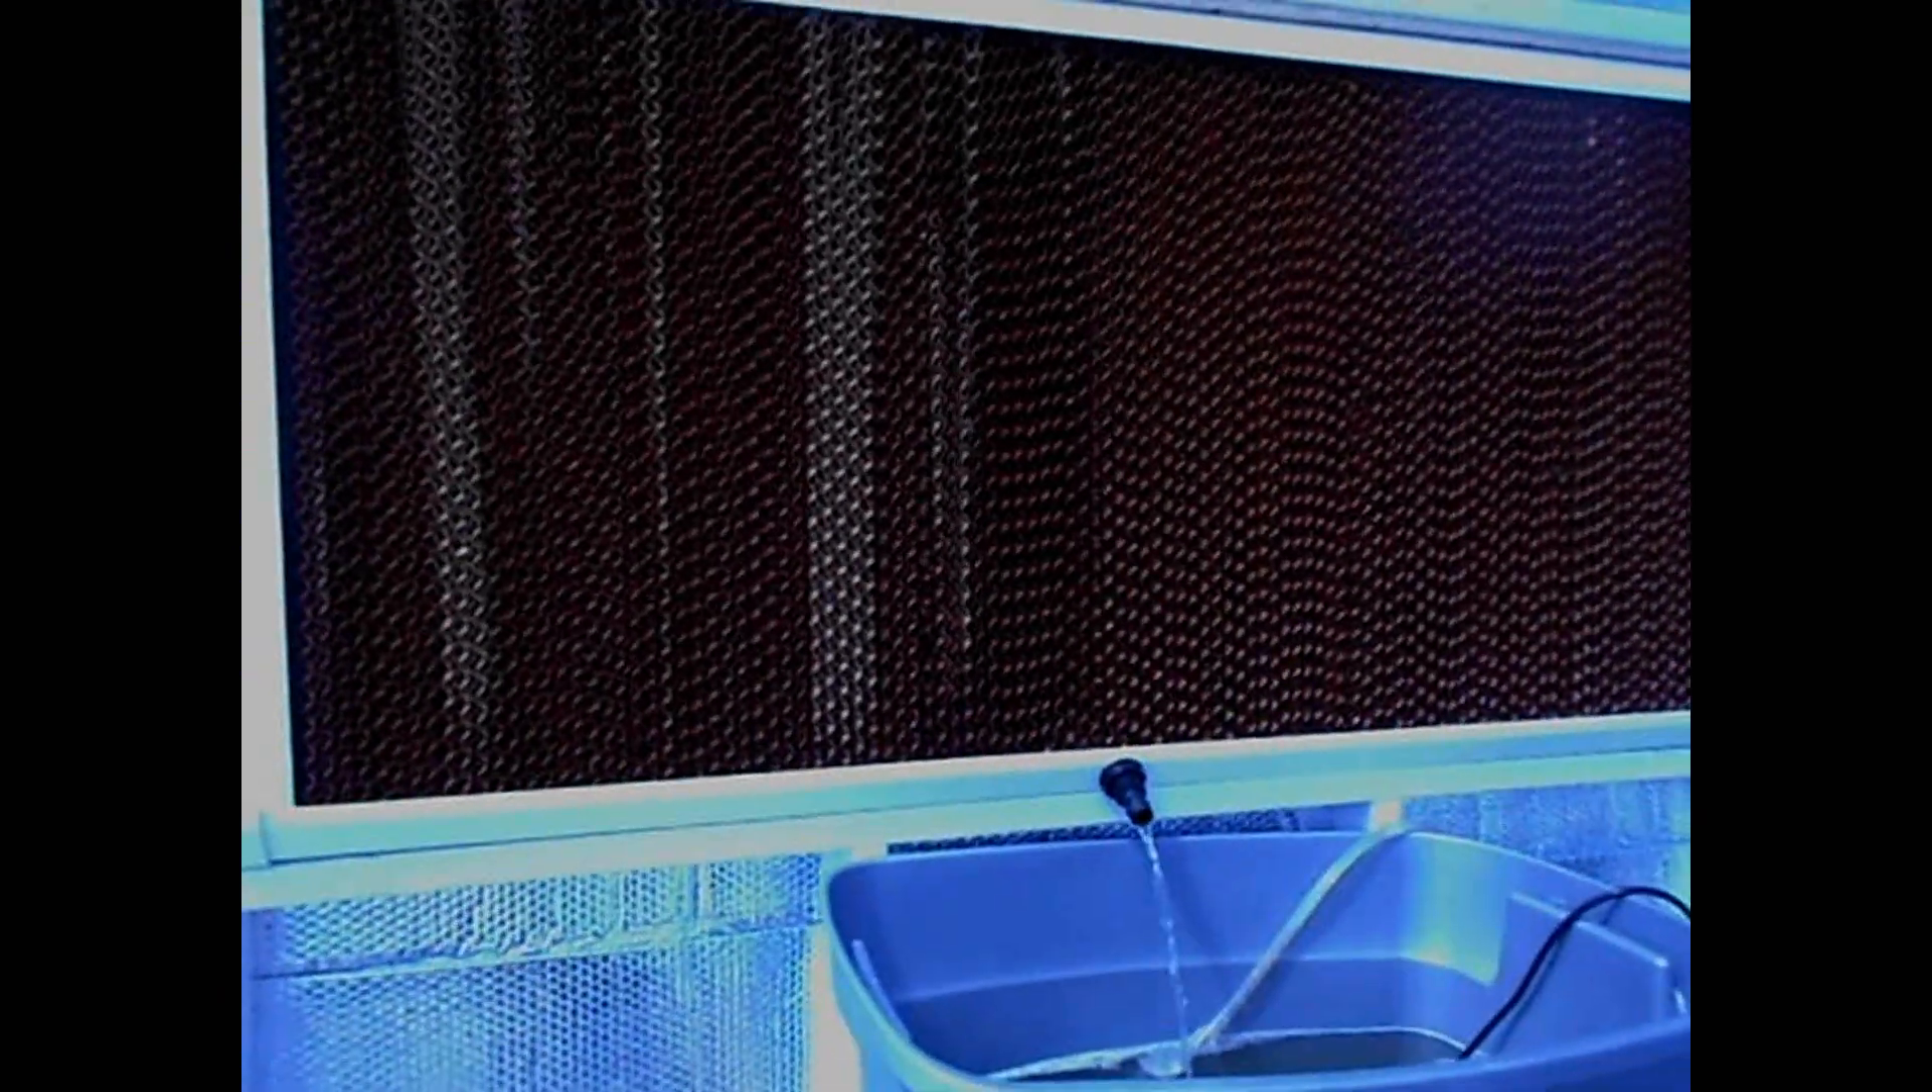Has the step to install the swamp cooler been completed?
Yes.